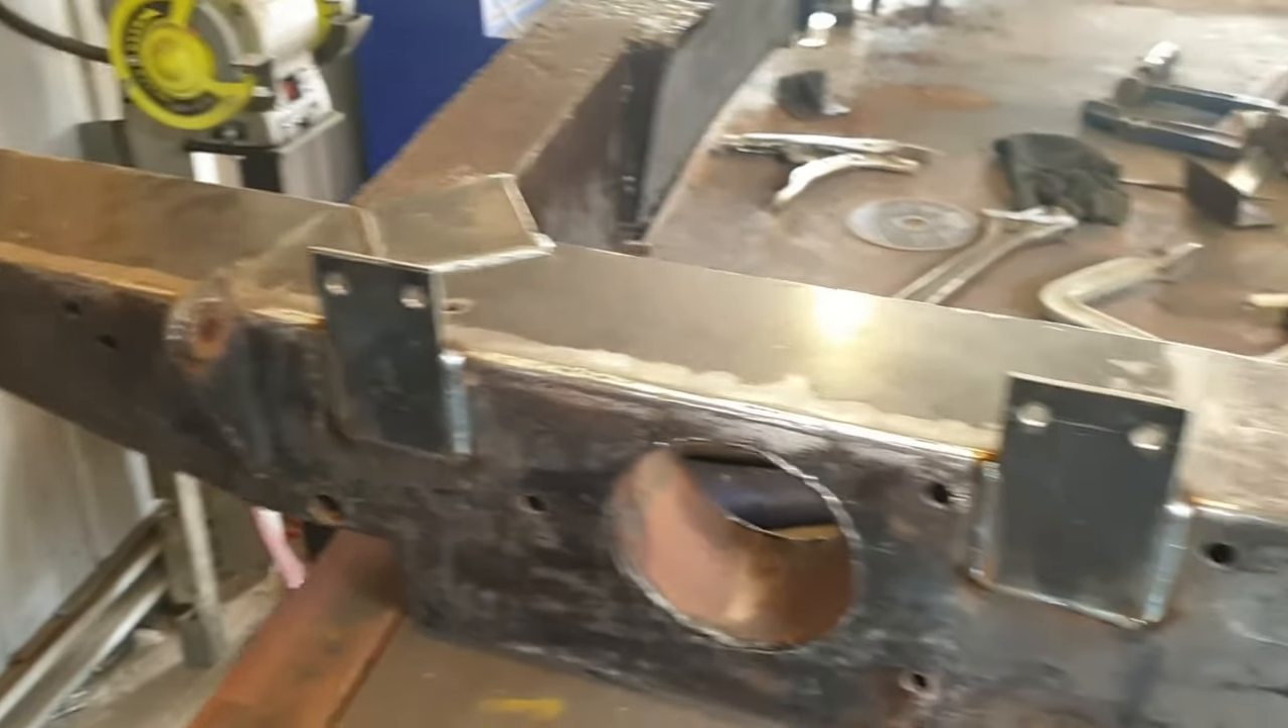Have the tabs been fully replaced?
Yes.